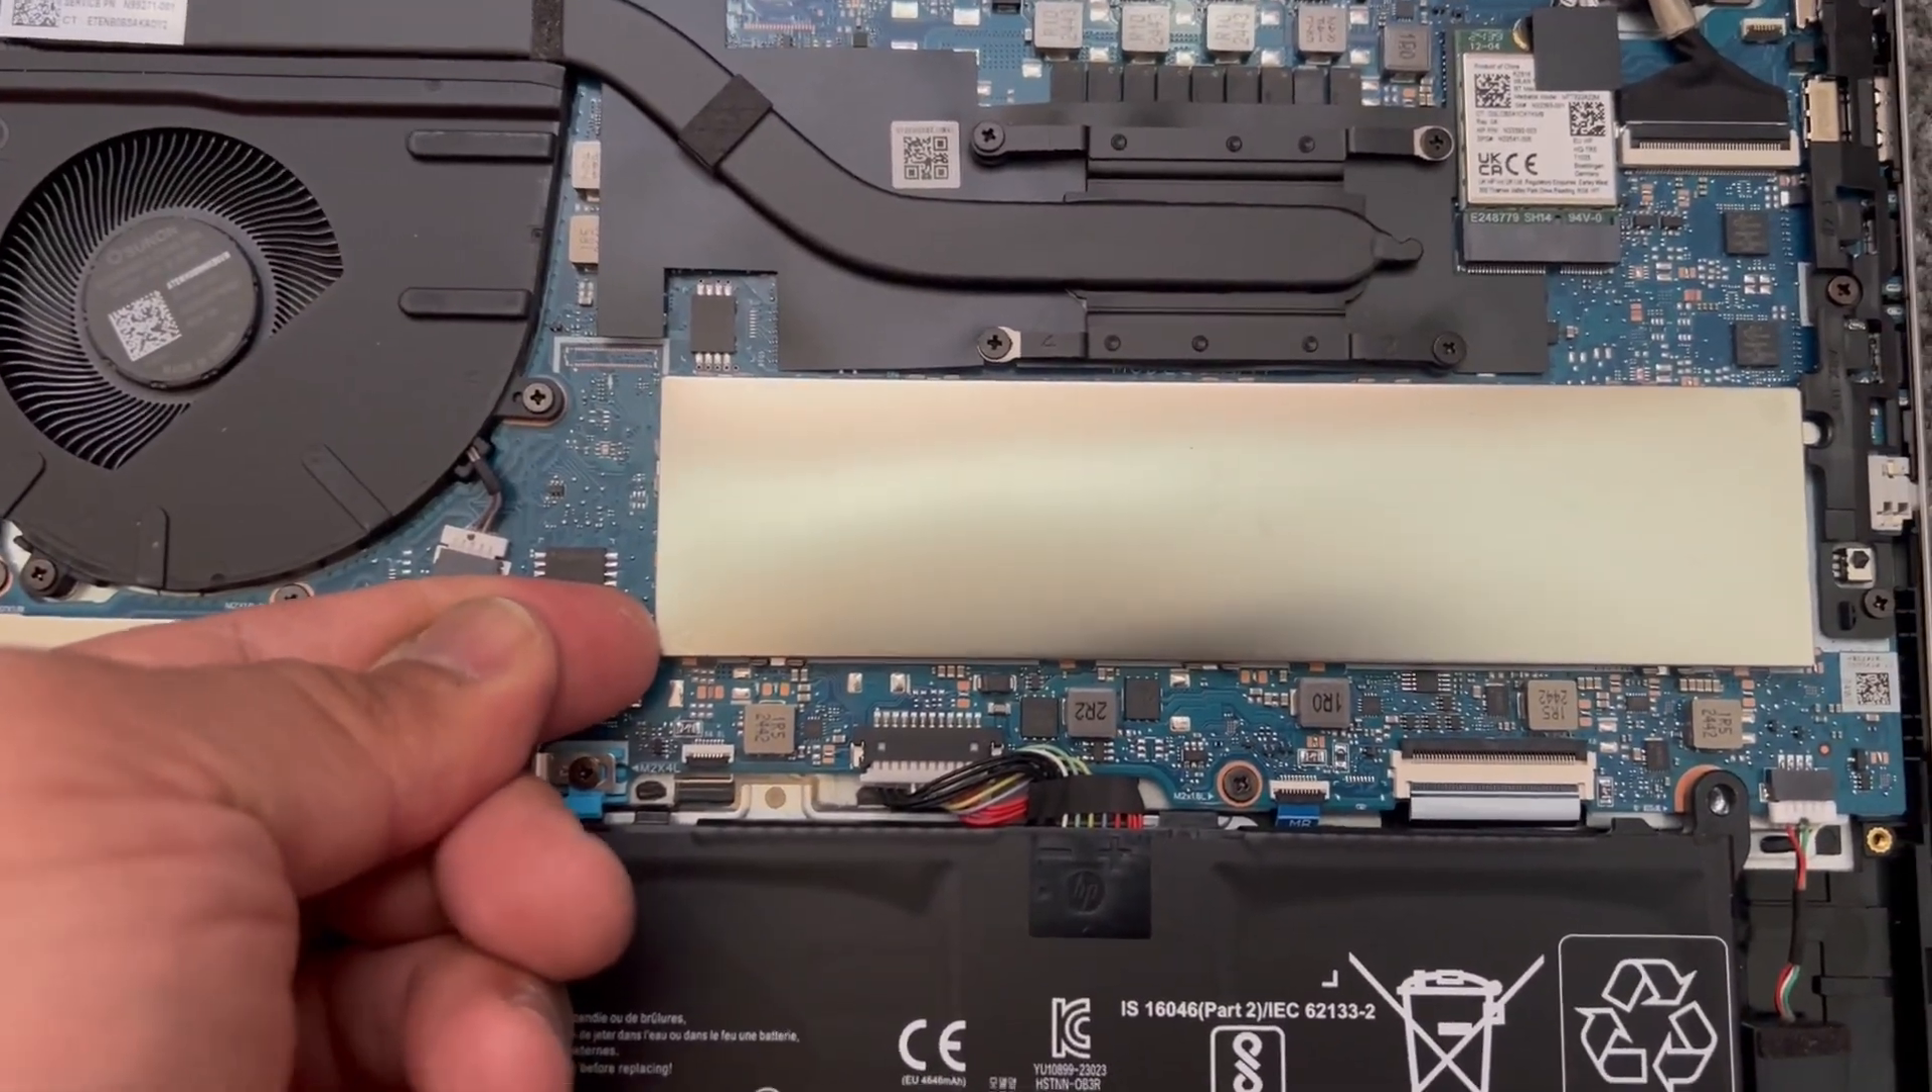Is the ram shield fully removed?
No.